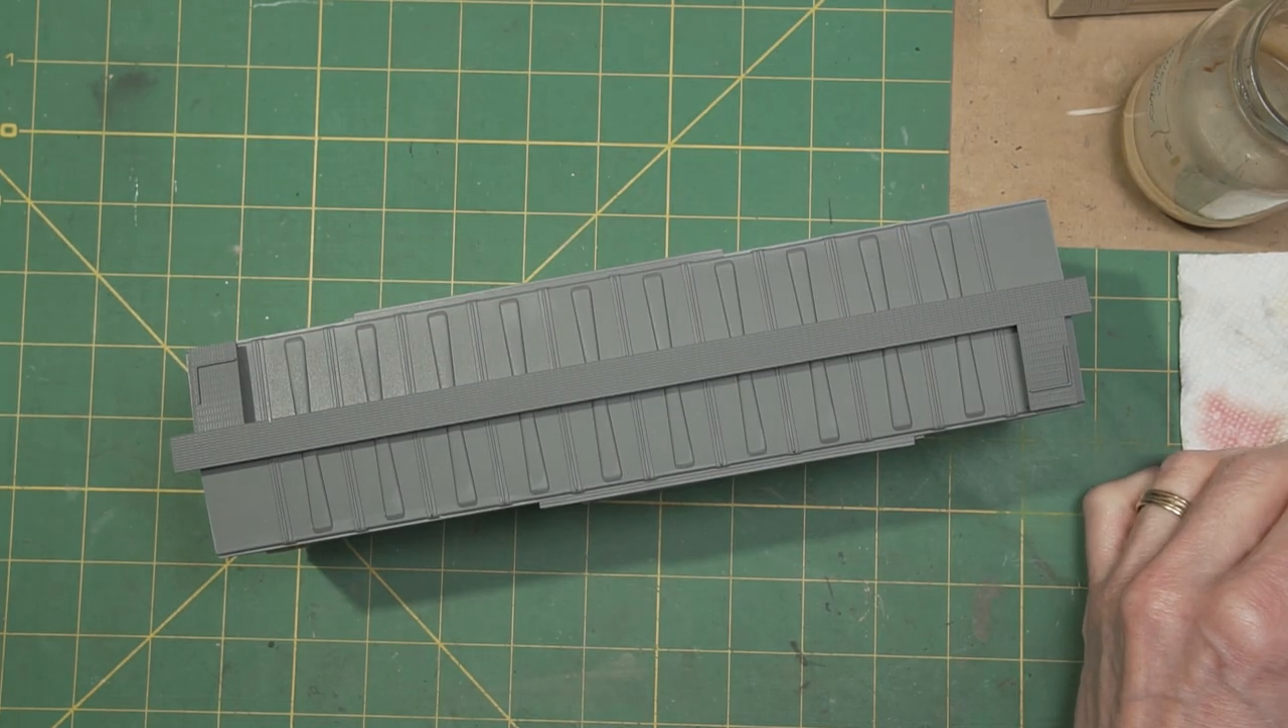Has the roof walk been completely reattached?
Yes.